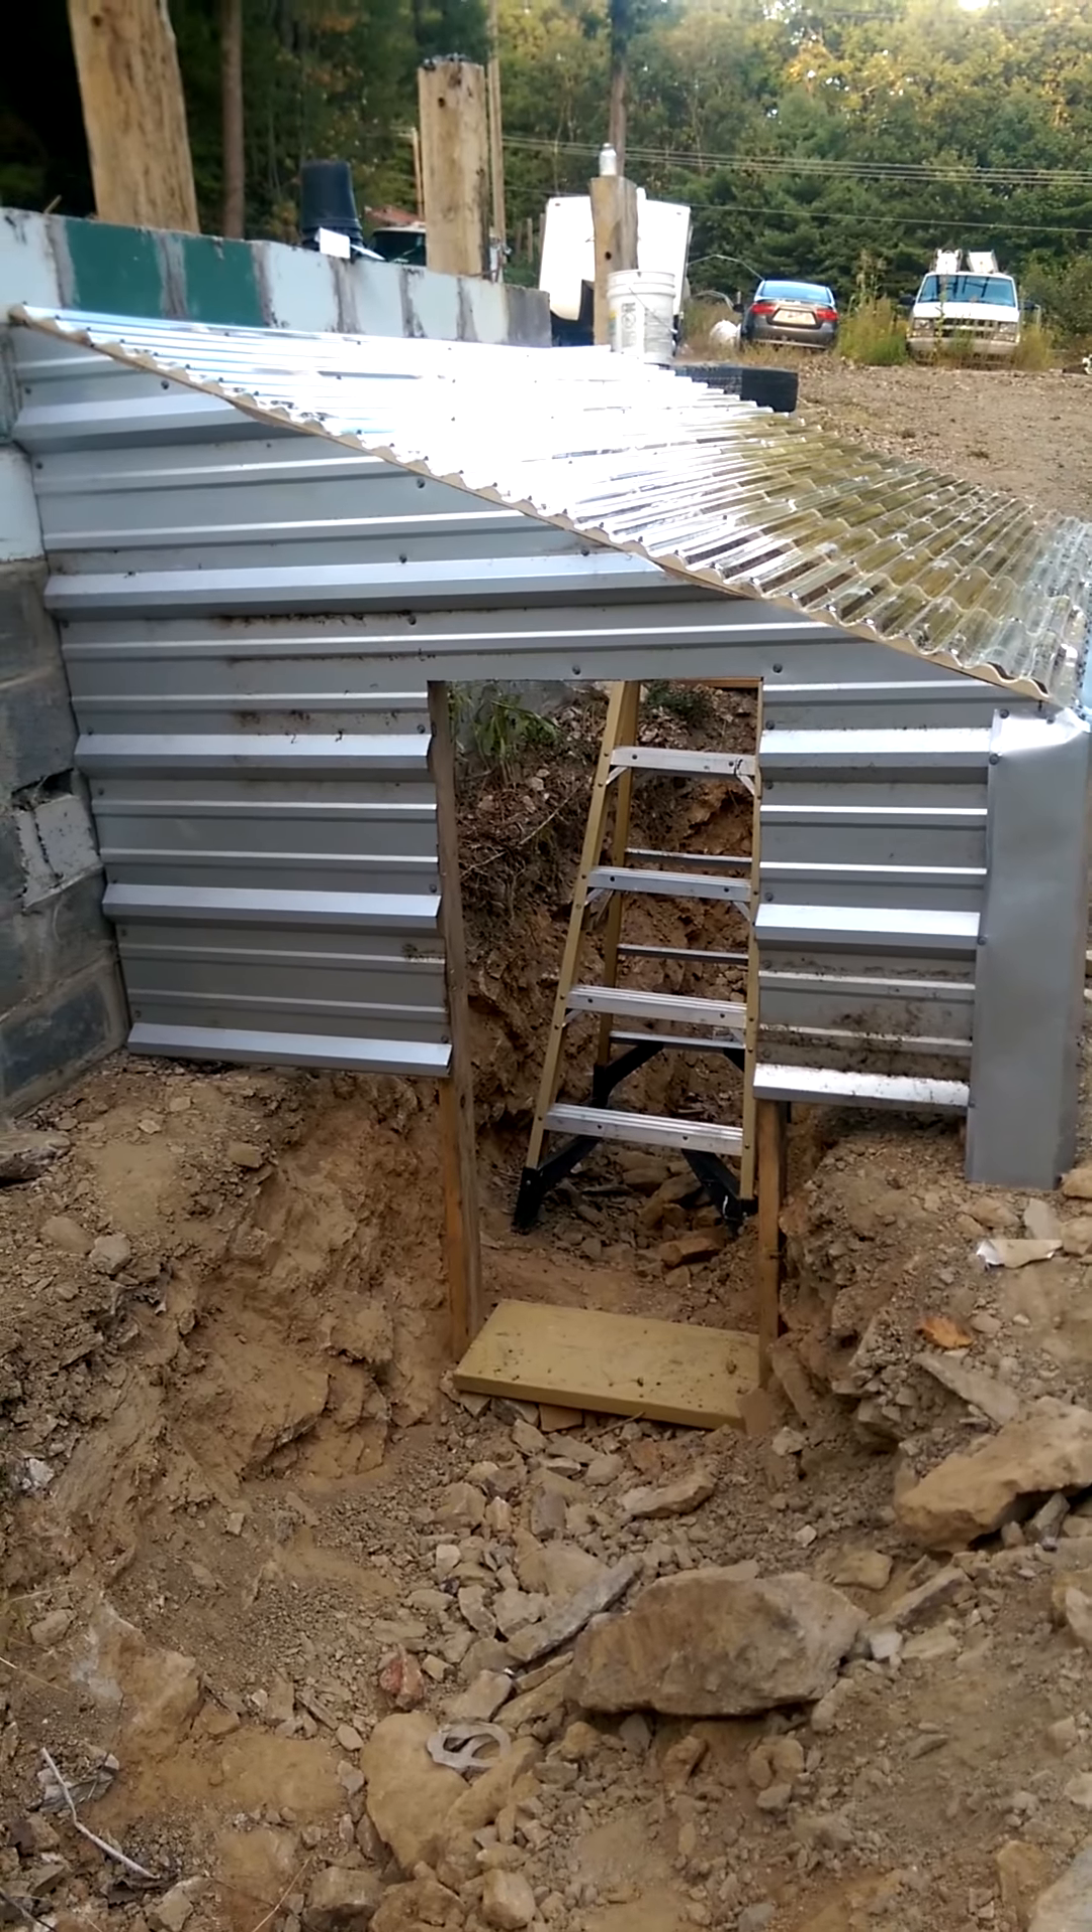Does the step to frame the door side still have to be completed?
No.